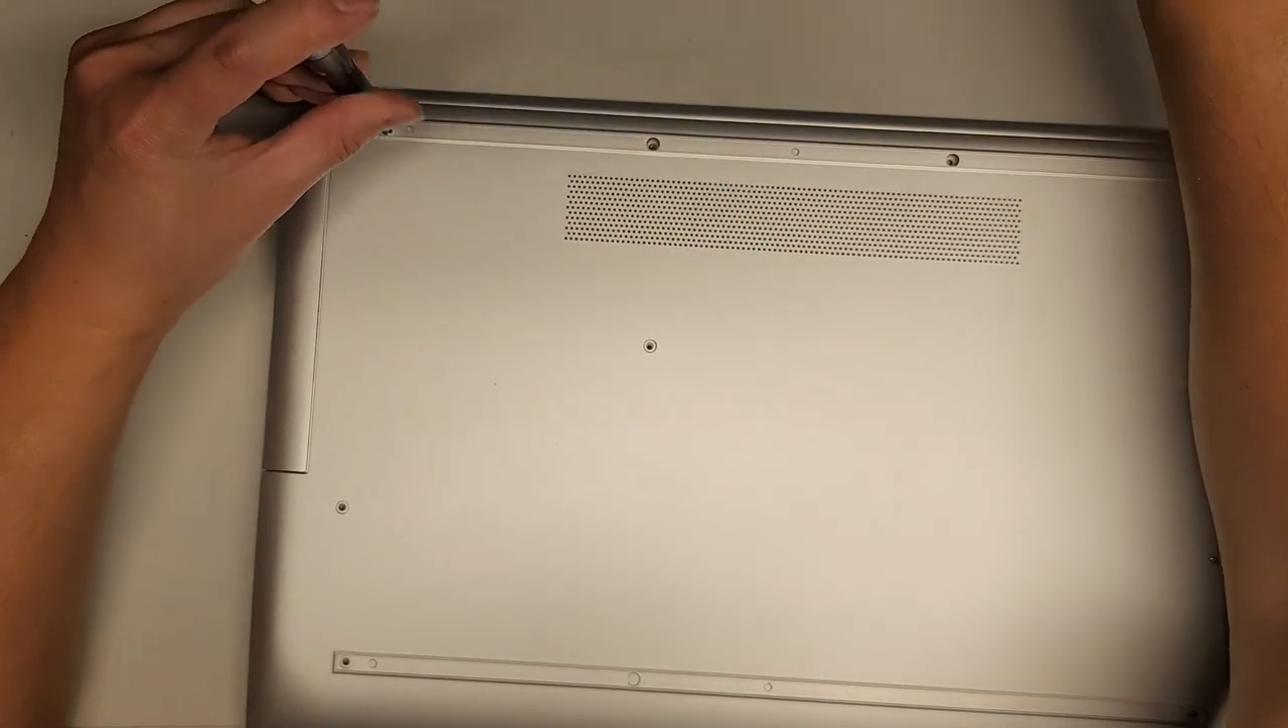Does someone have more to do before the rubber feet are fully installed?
Yes.